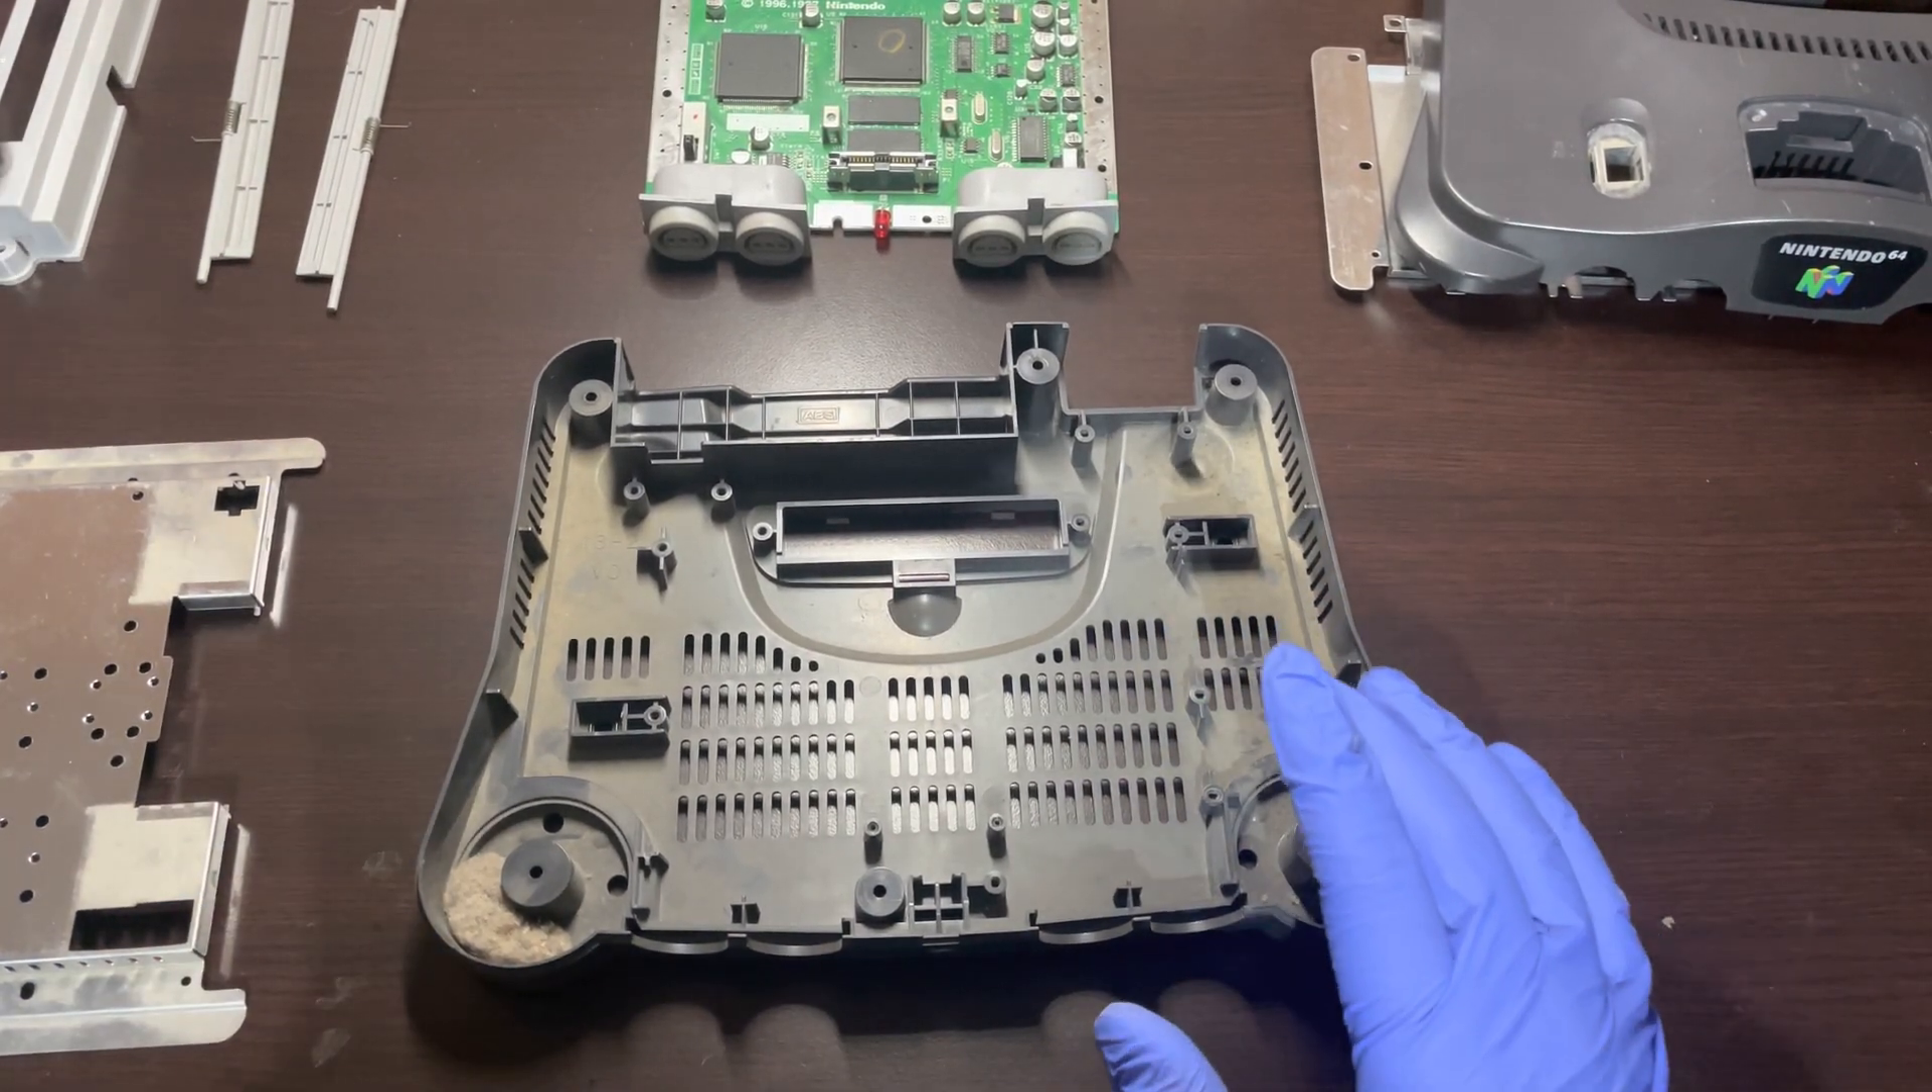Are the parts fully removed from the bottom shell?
Yes.